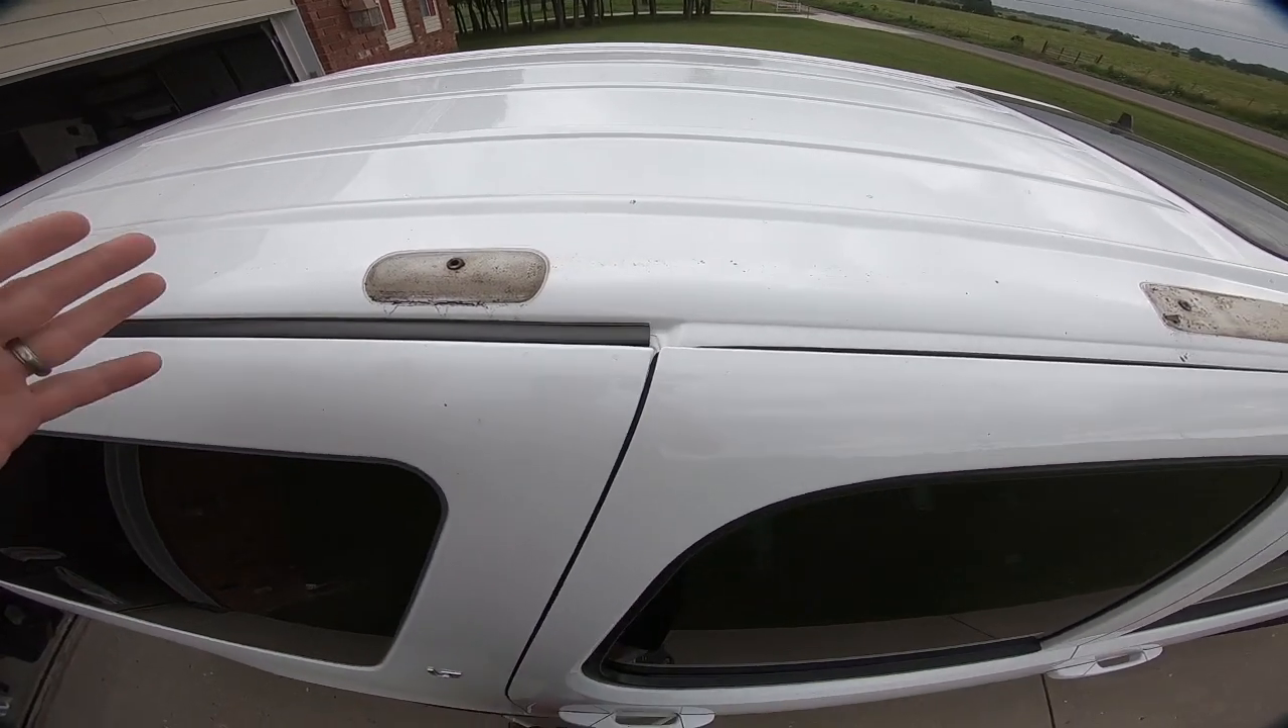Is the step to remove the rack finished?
Yes.